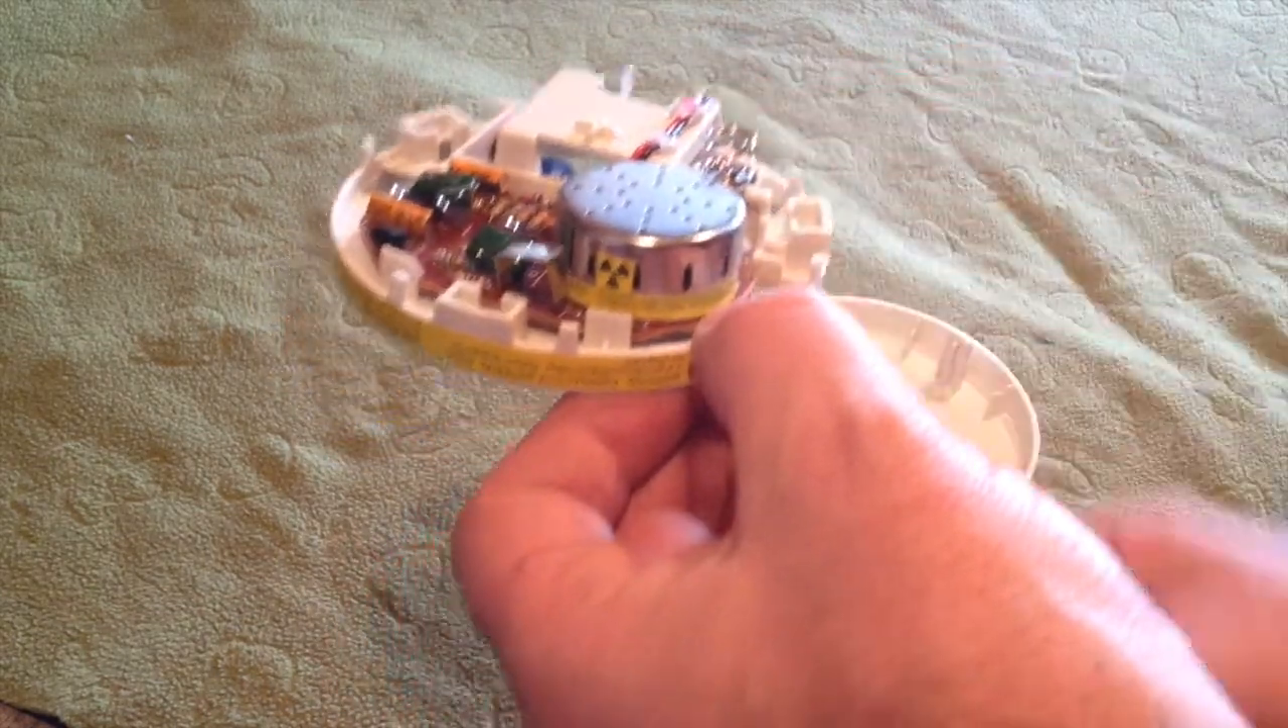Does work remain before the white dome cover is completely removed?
No.